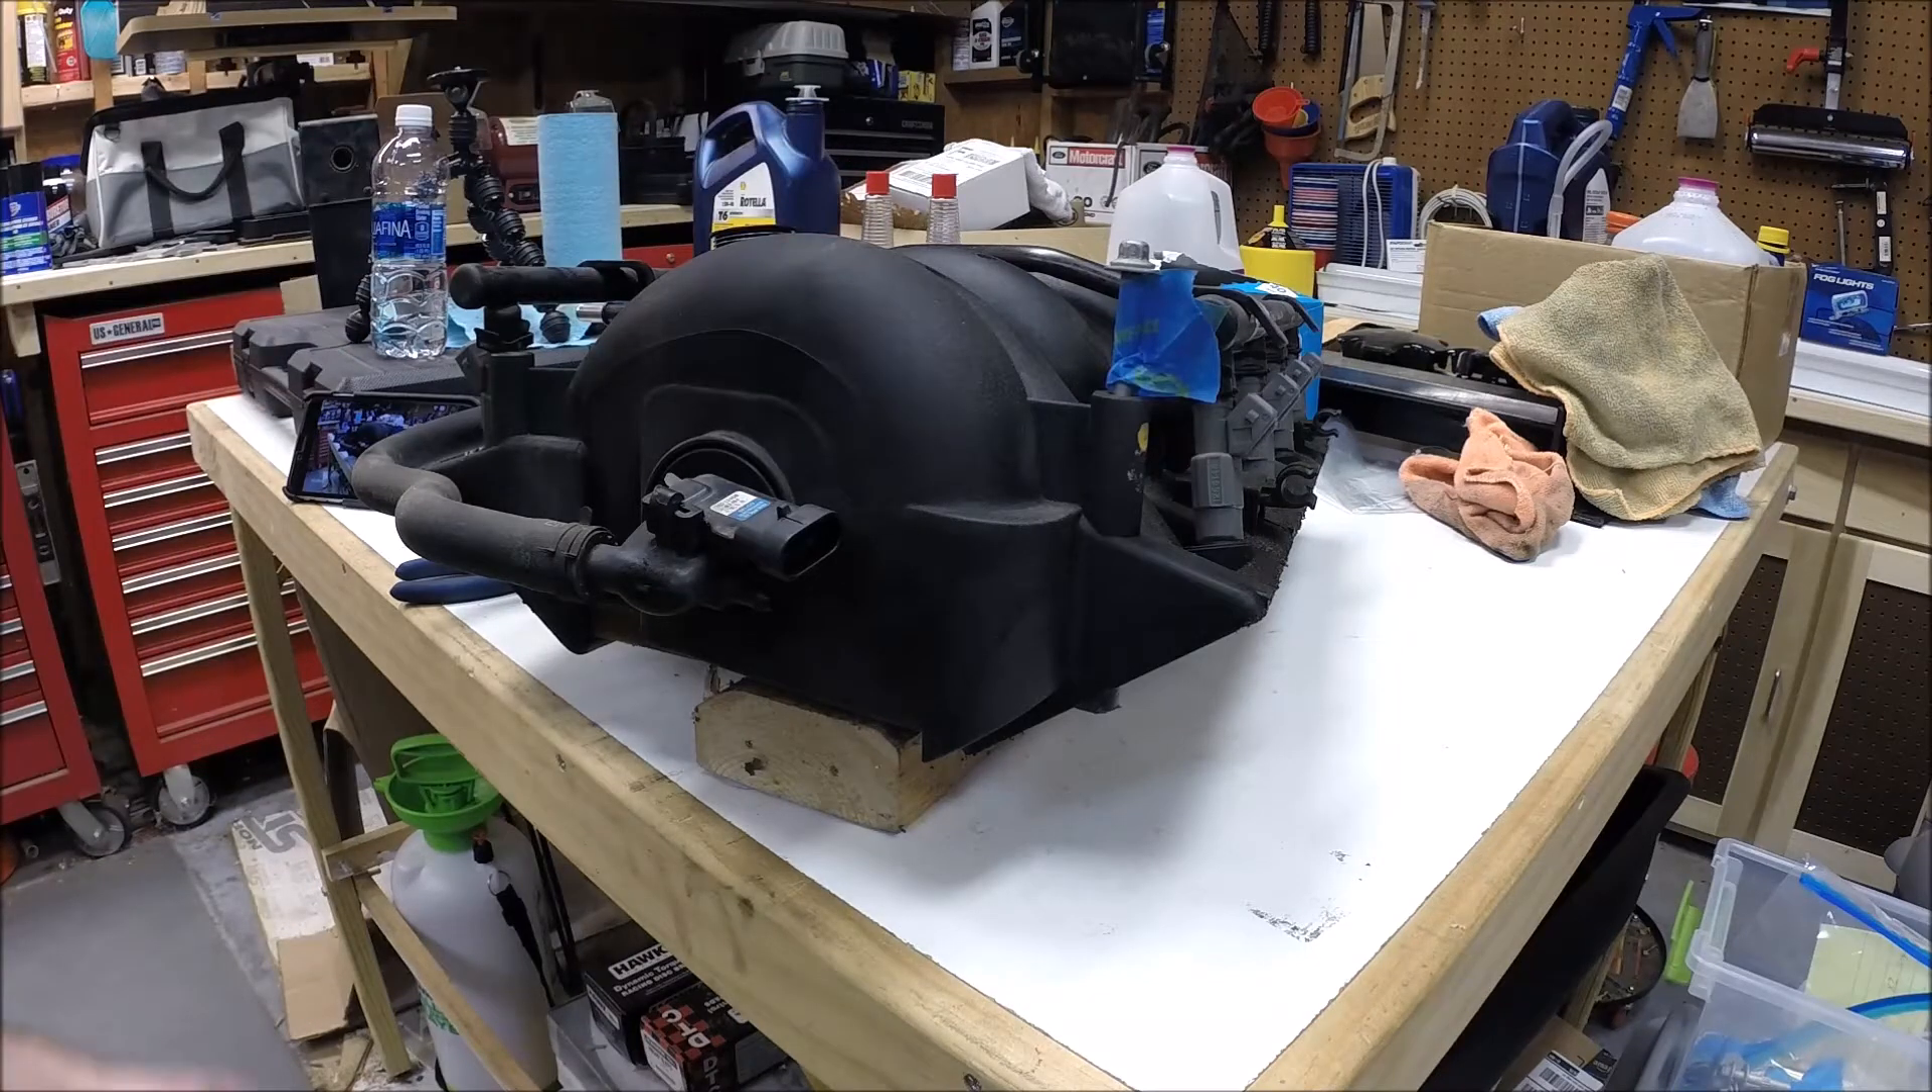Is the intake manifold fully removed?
Yes.